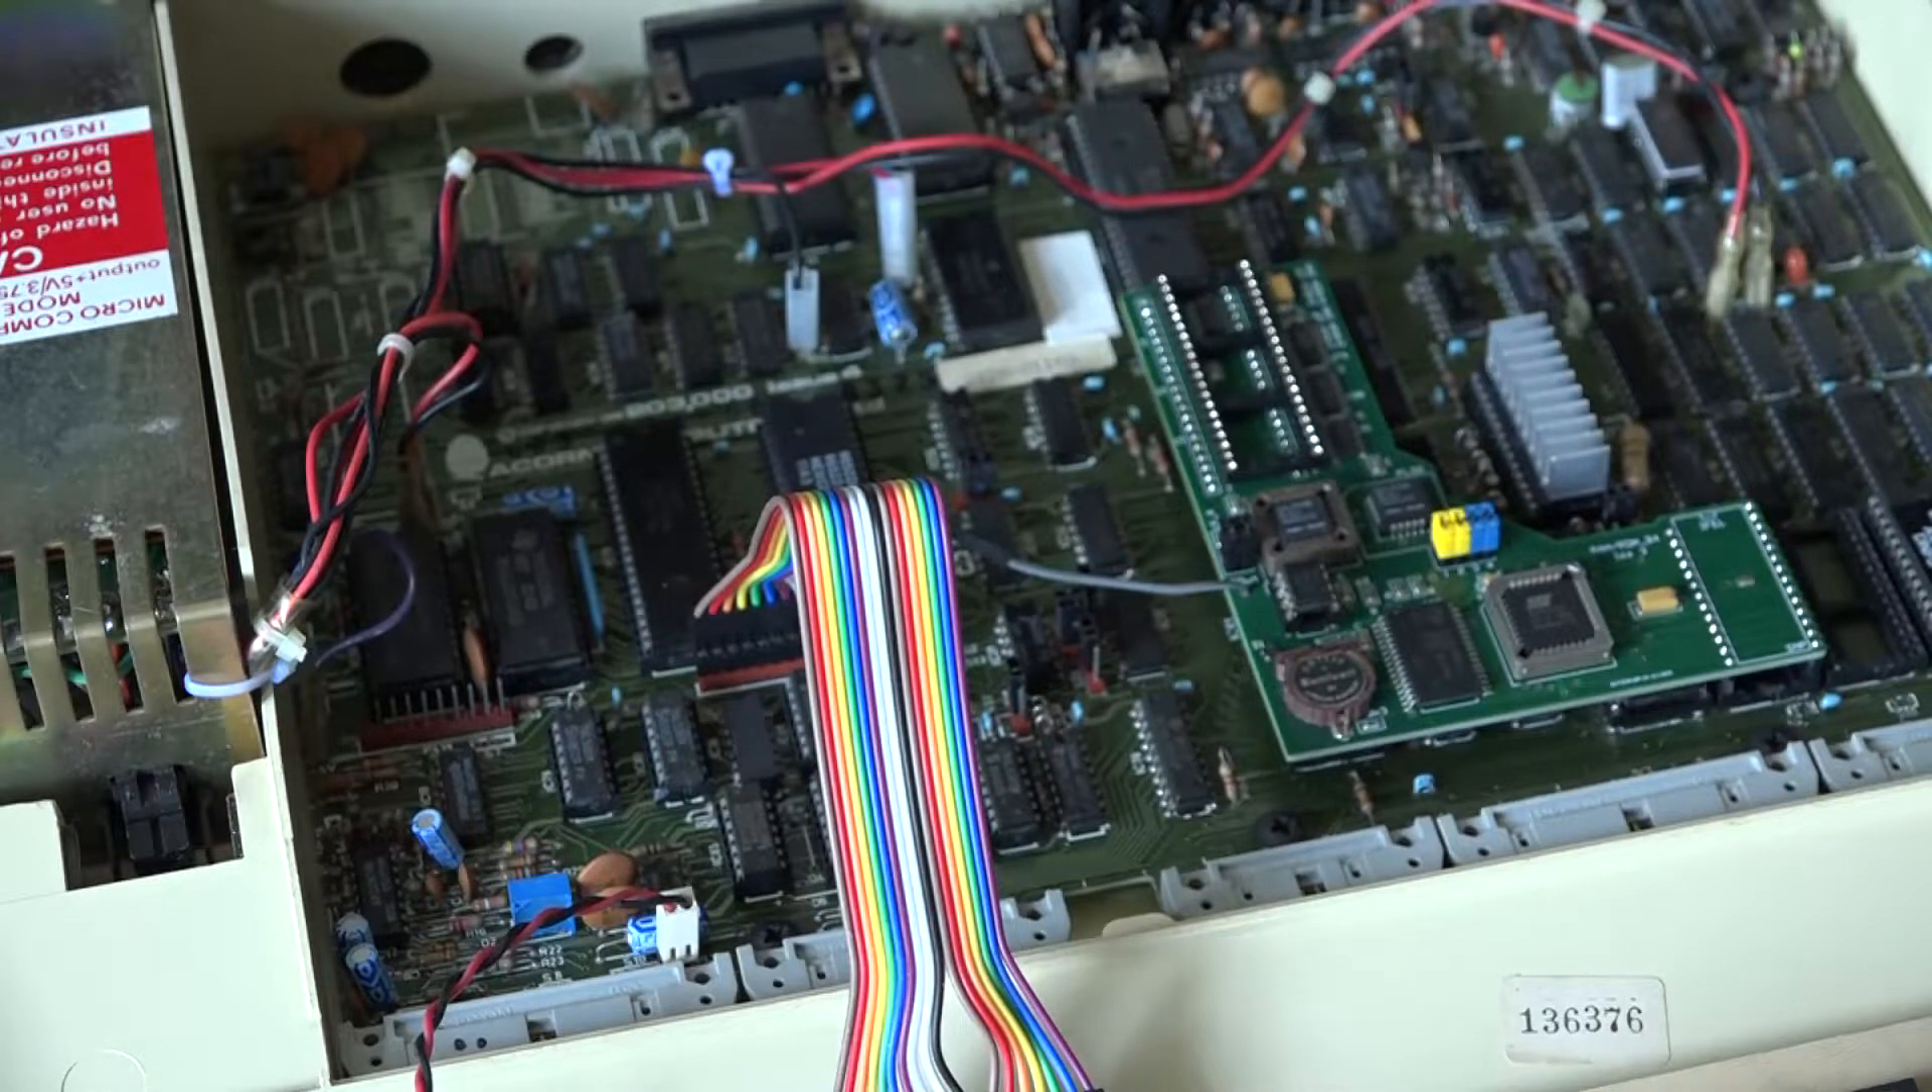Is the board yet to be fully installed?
No.